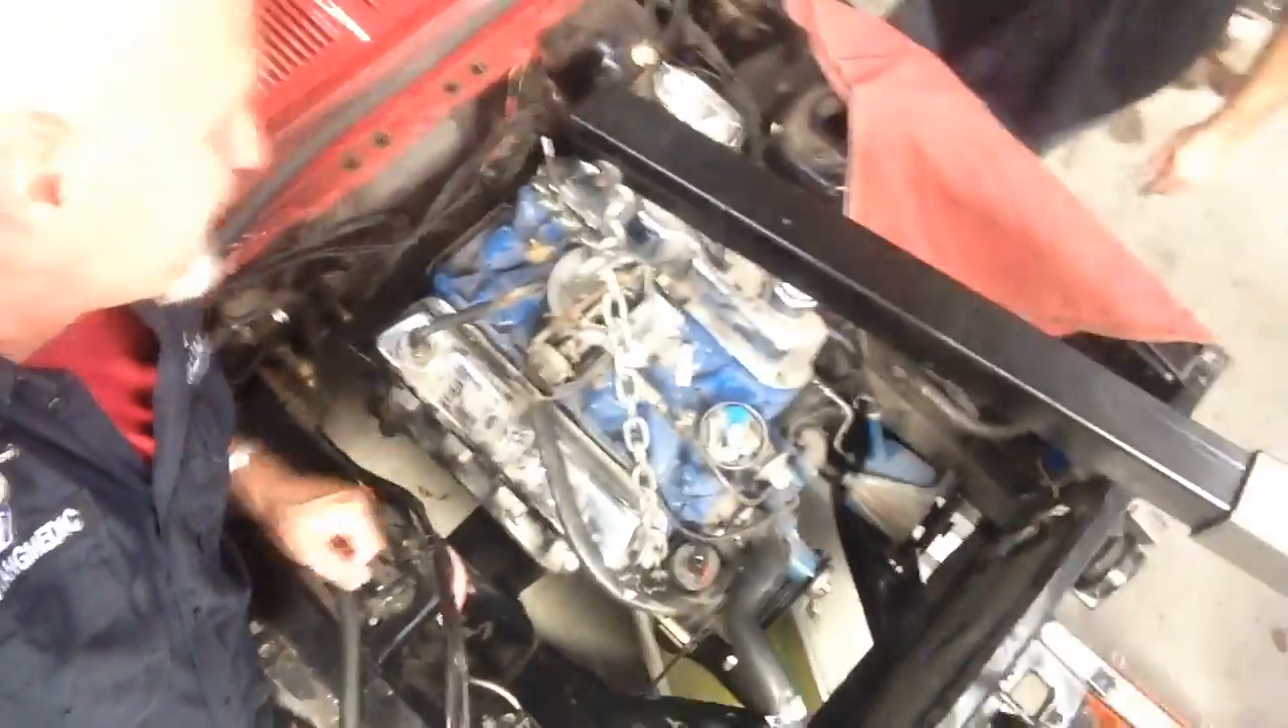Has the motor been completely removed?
No.